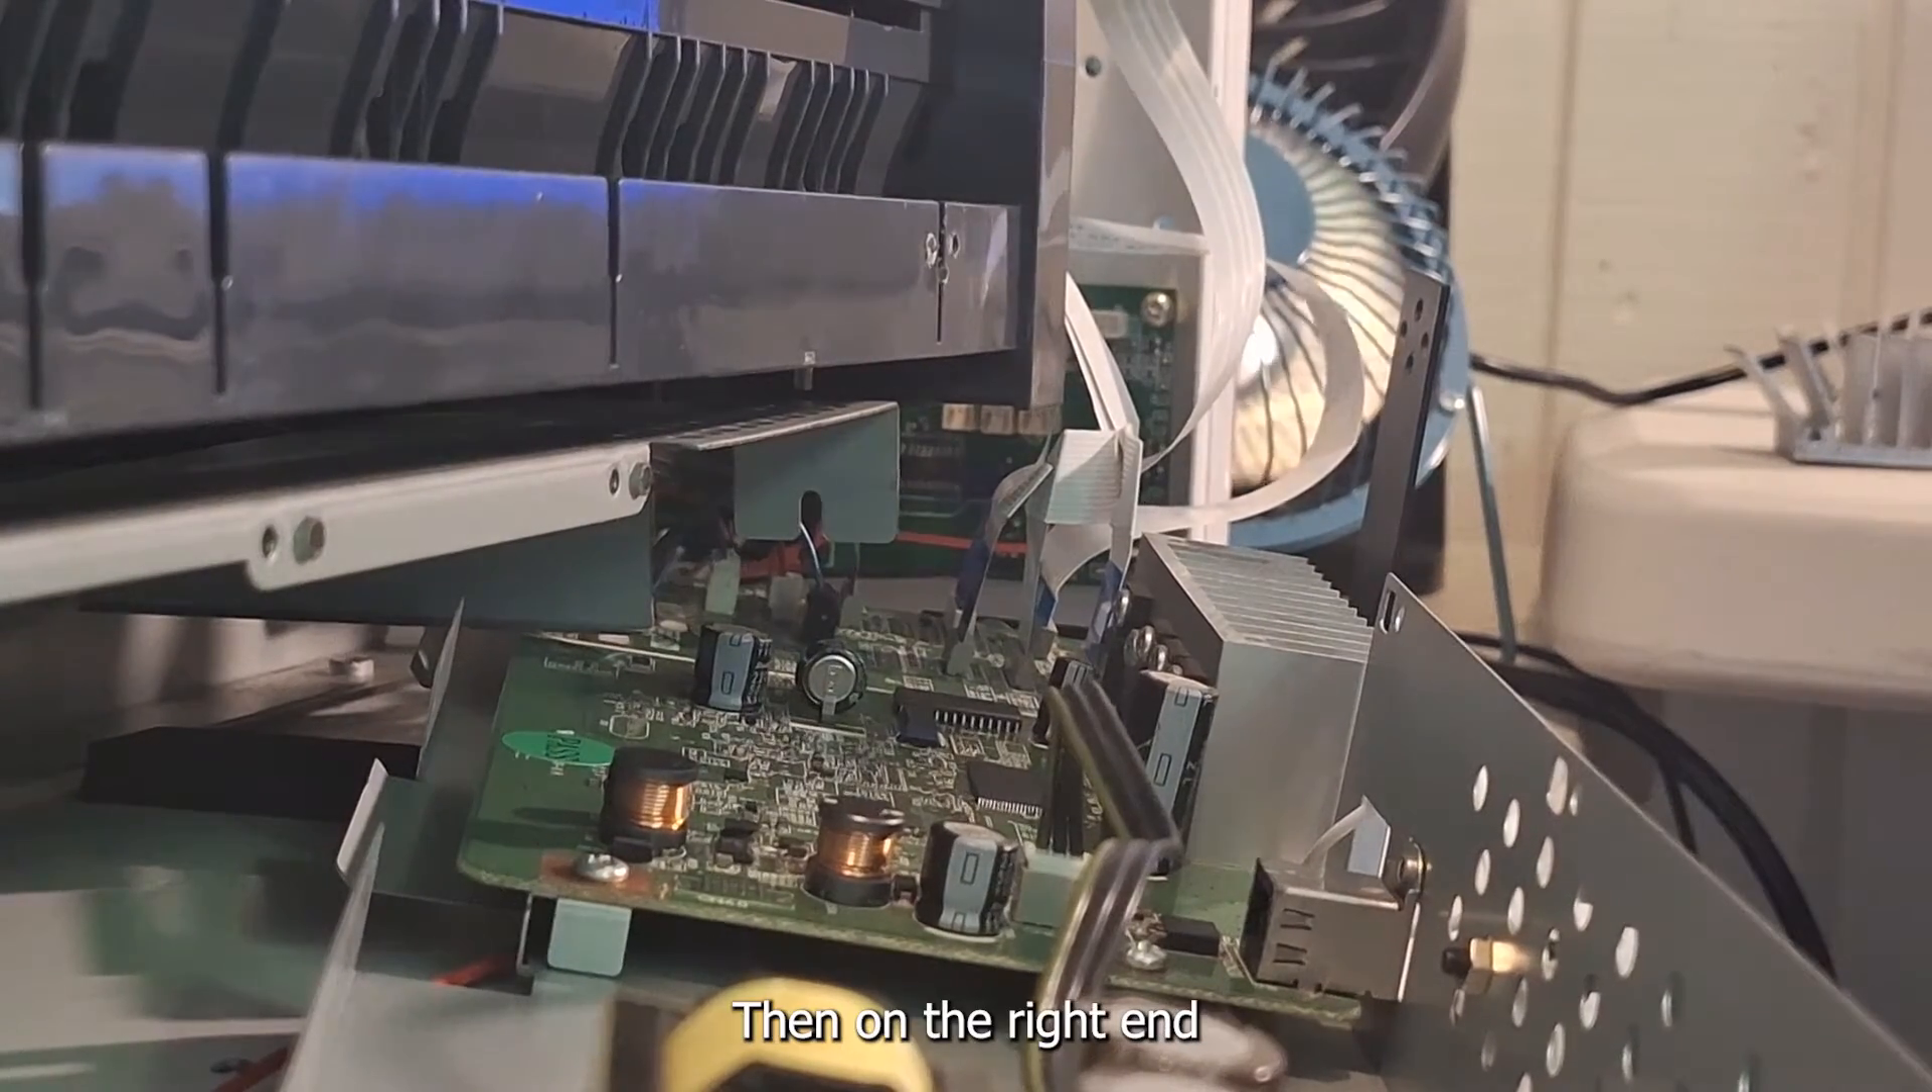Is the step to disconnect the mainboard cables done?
No.